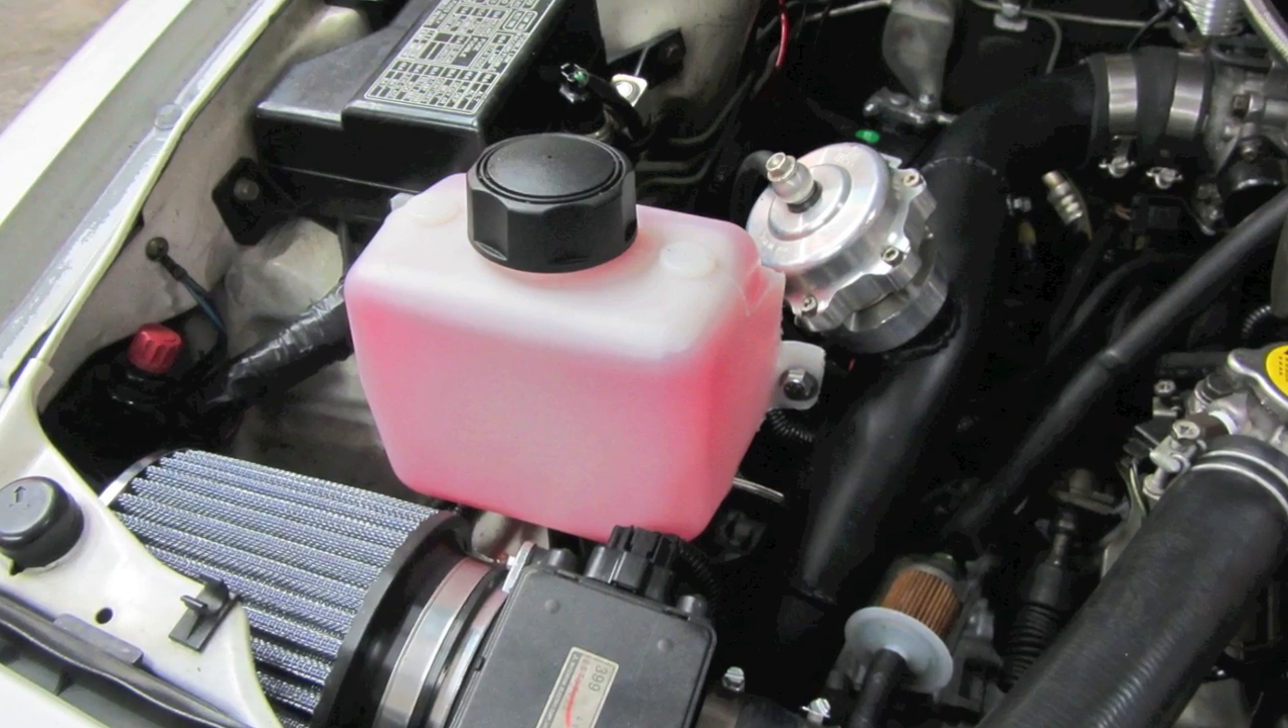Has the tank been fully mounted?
Yes.